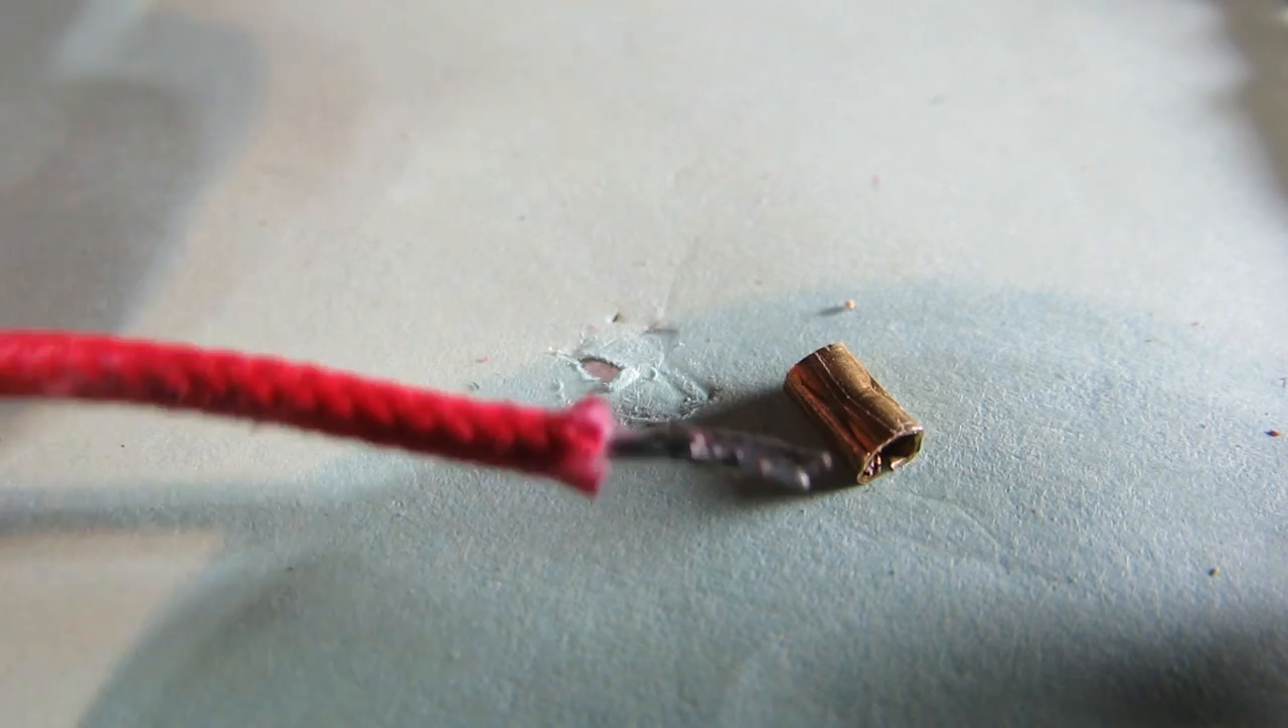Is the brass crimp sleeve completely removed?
Yes.